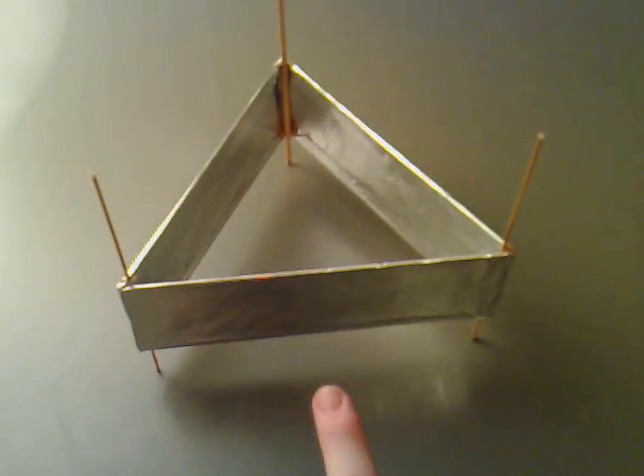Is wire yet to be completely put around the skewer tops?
Yes.